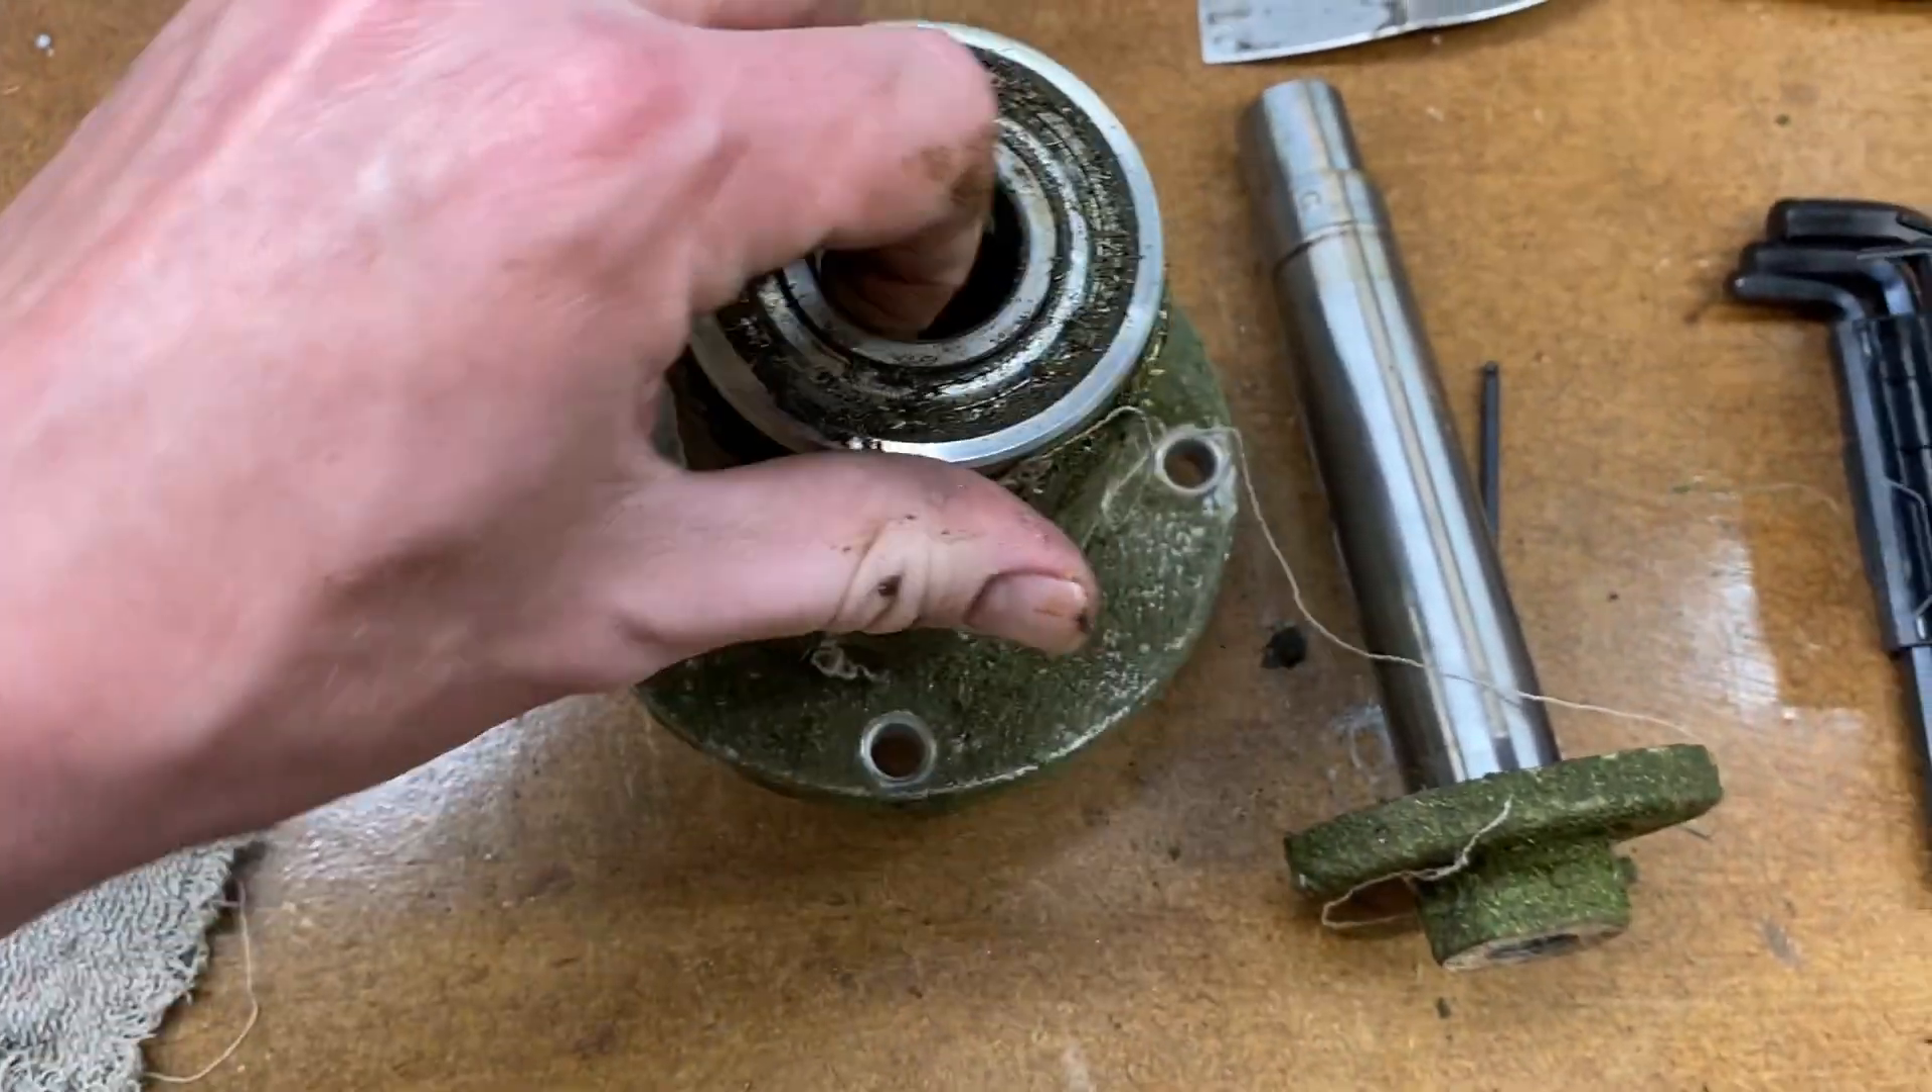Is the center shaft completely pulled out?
Yes.